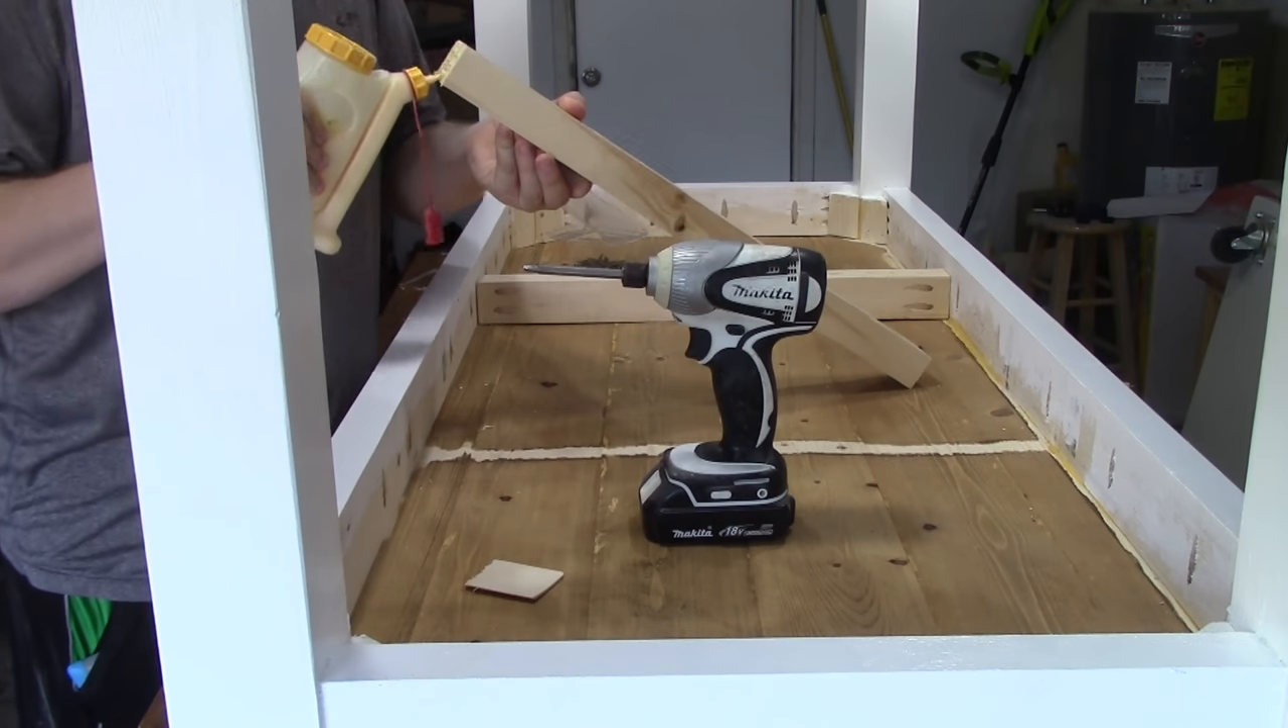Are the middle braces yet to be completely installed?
Yes.